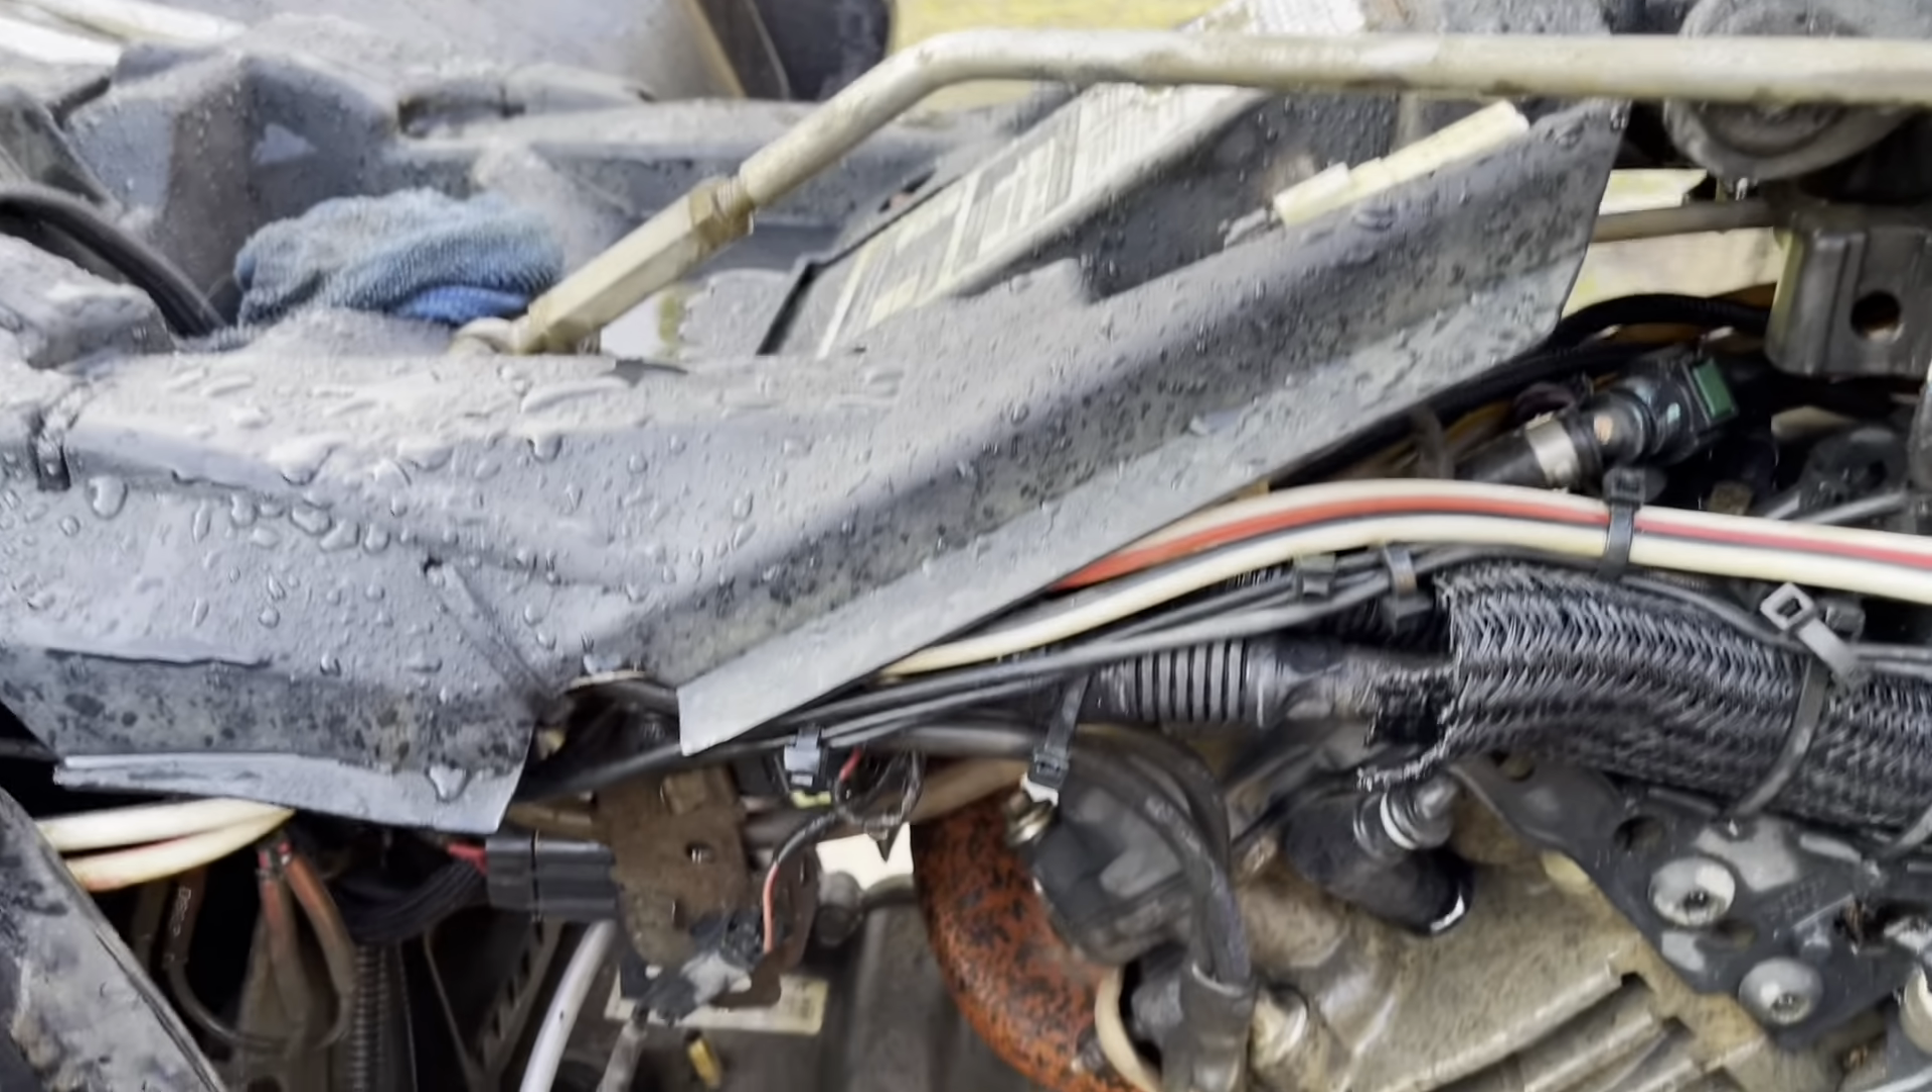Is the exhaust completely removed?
No.